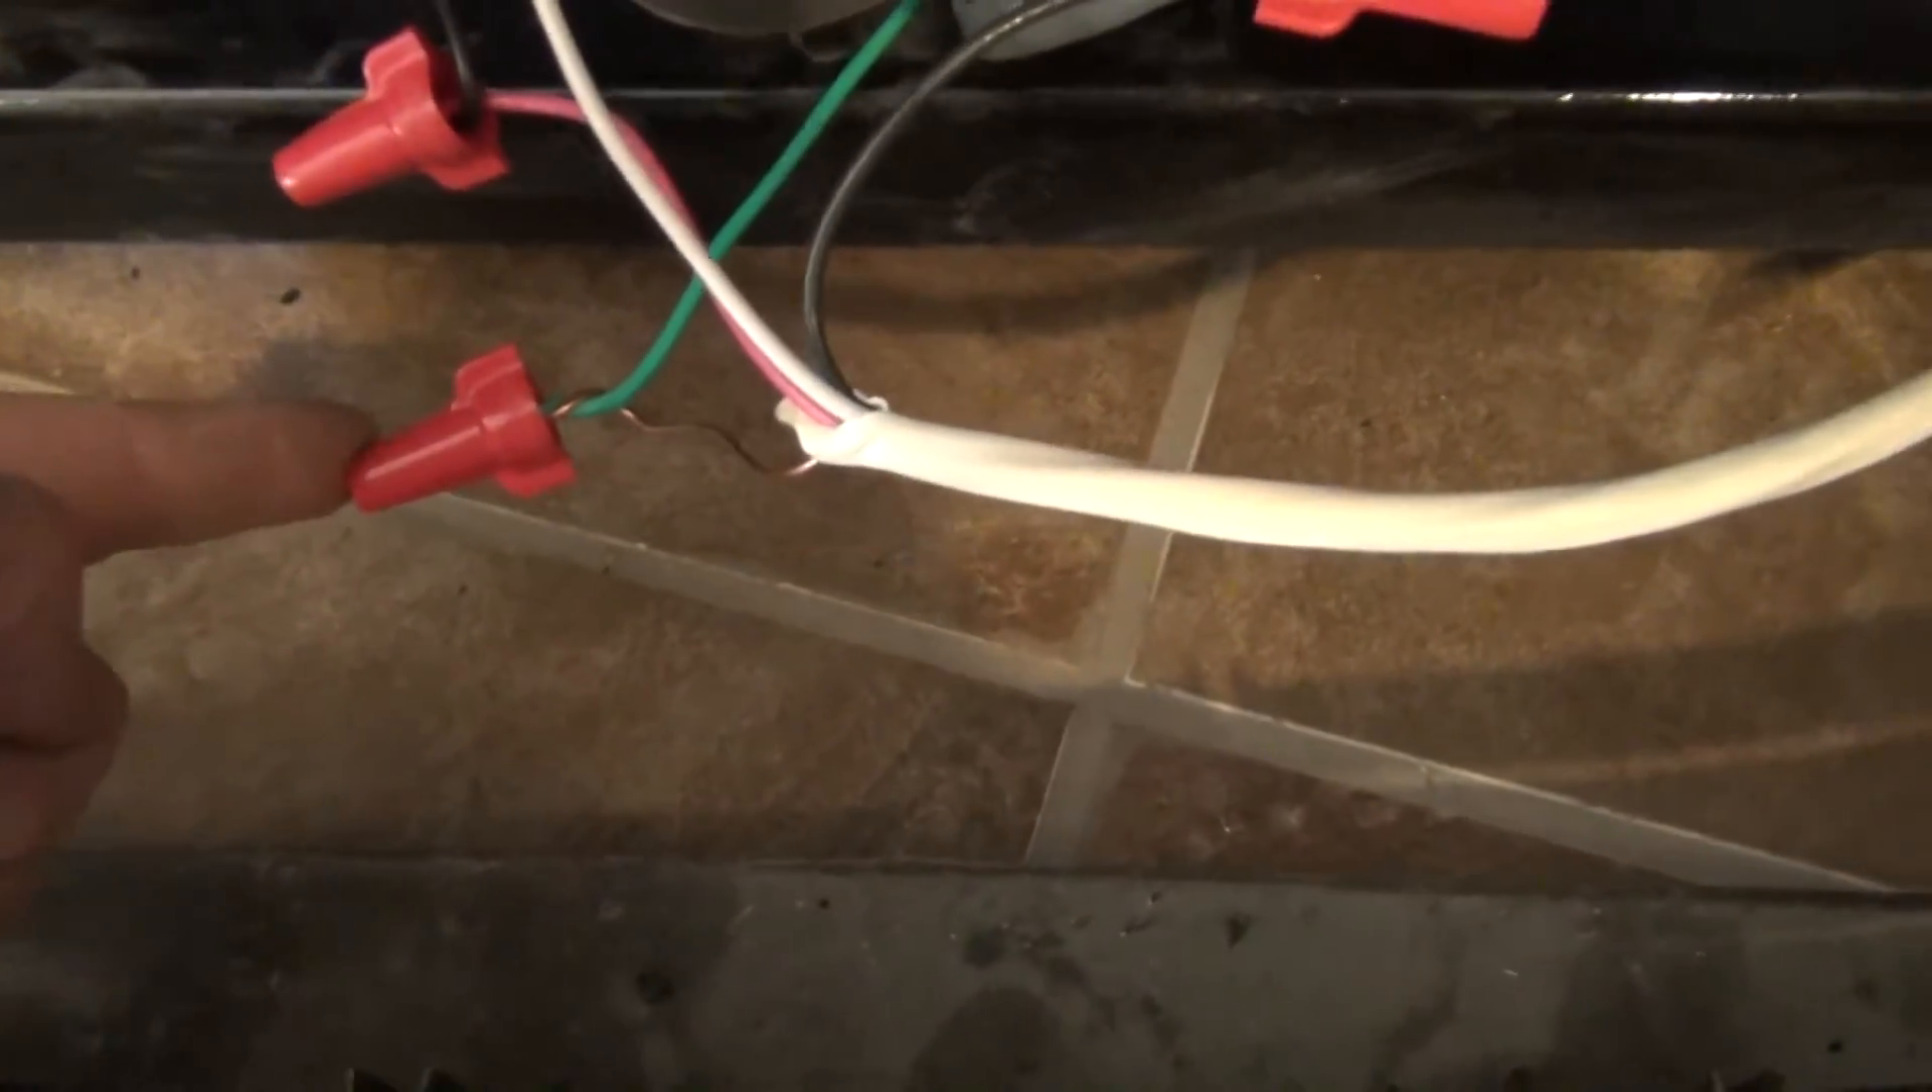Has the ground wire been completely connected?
Yes.